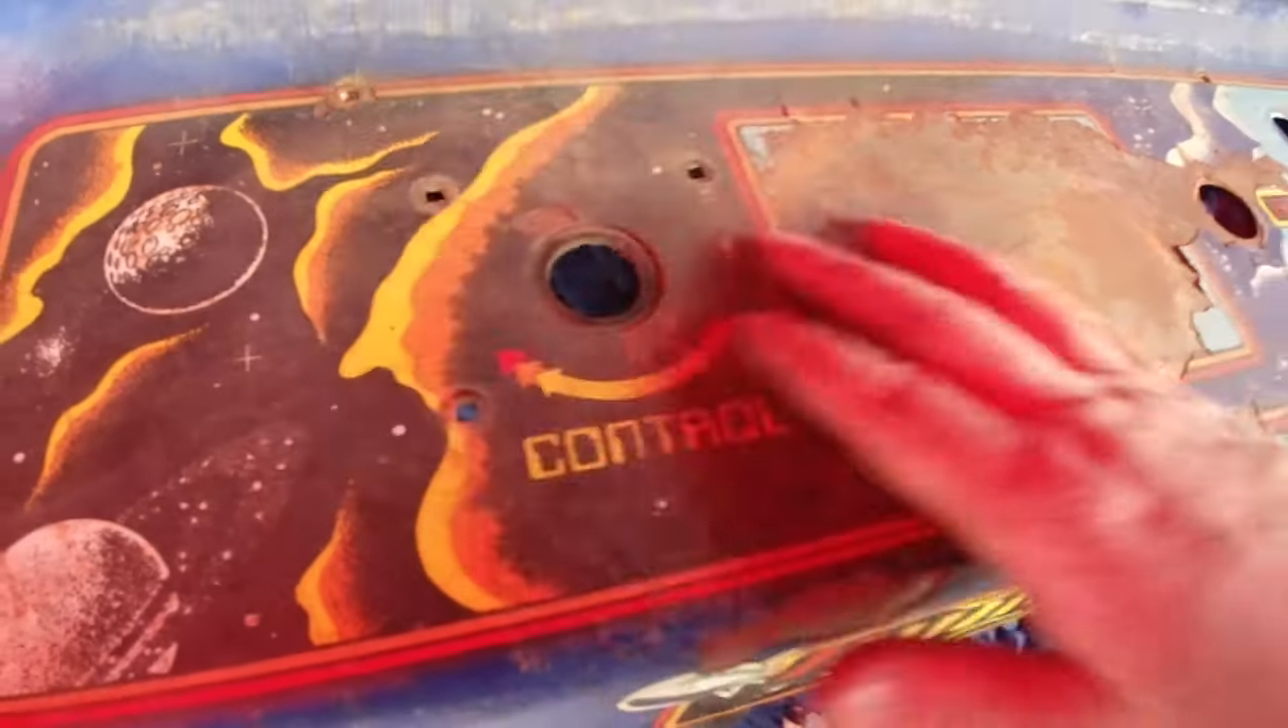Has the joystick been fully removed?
Yes.